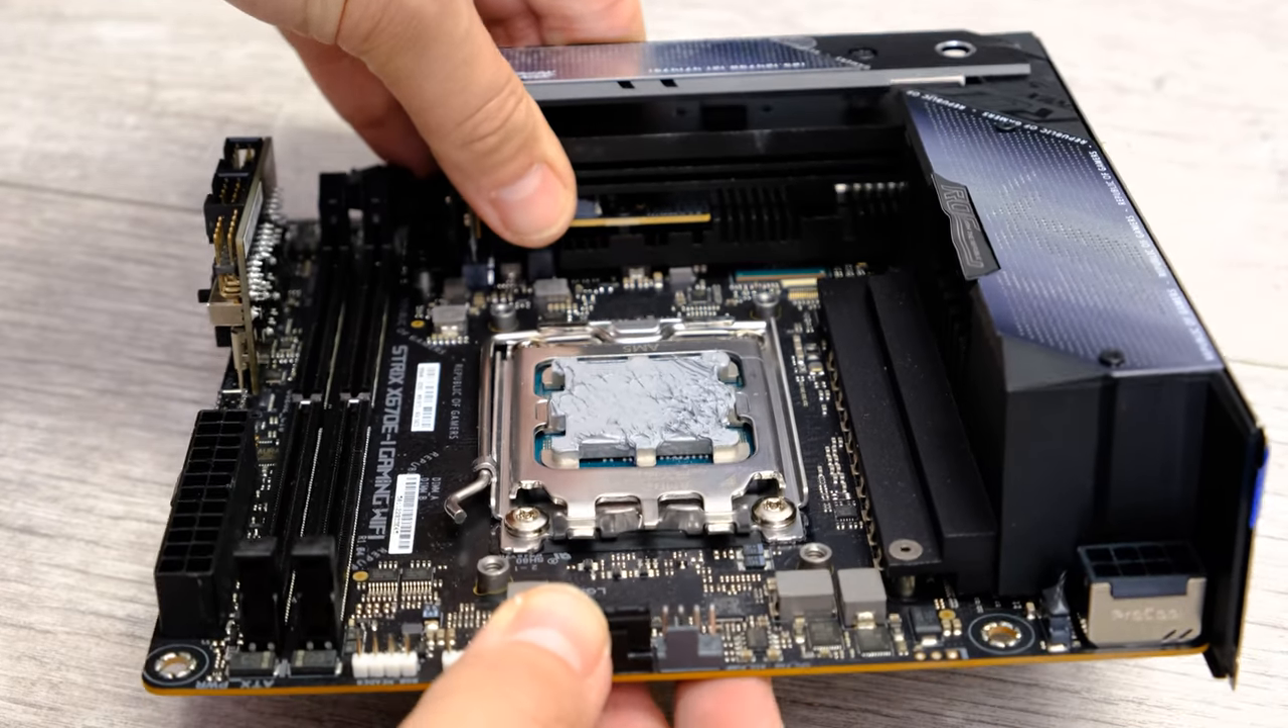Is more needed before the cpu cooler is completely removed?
No.